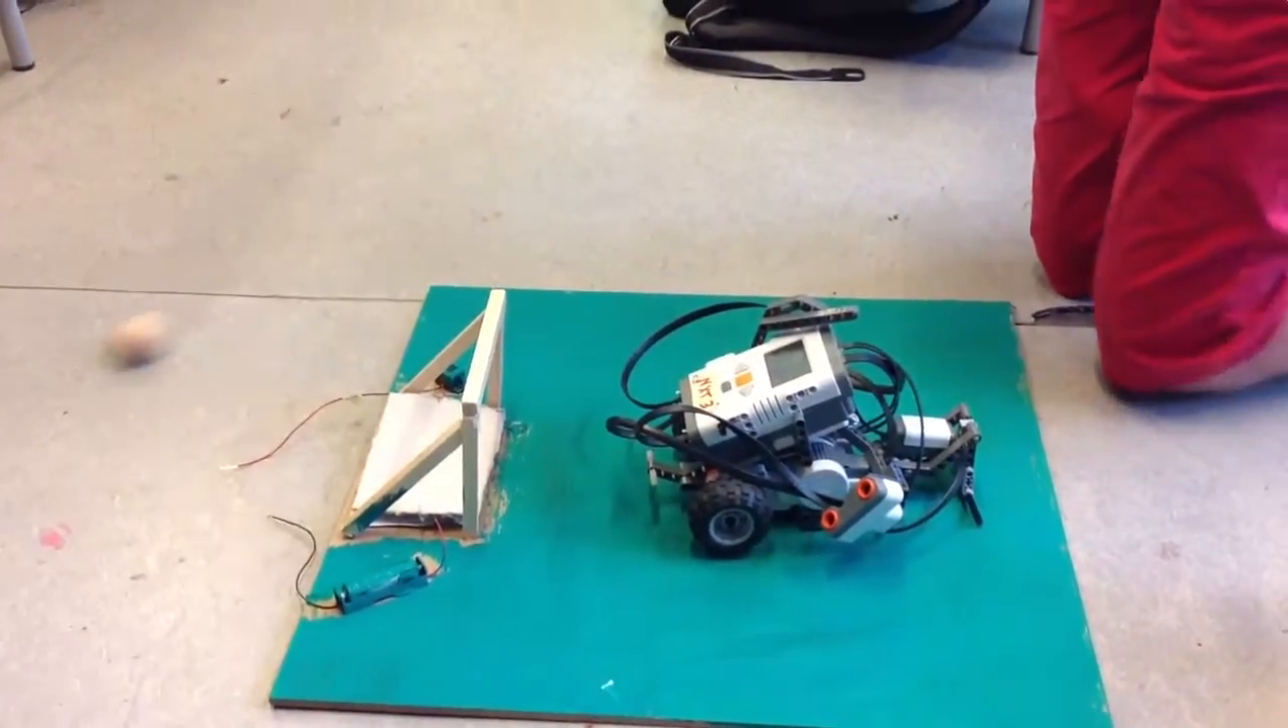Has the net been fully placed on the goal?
No.